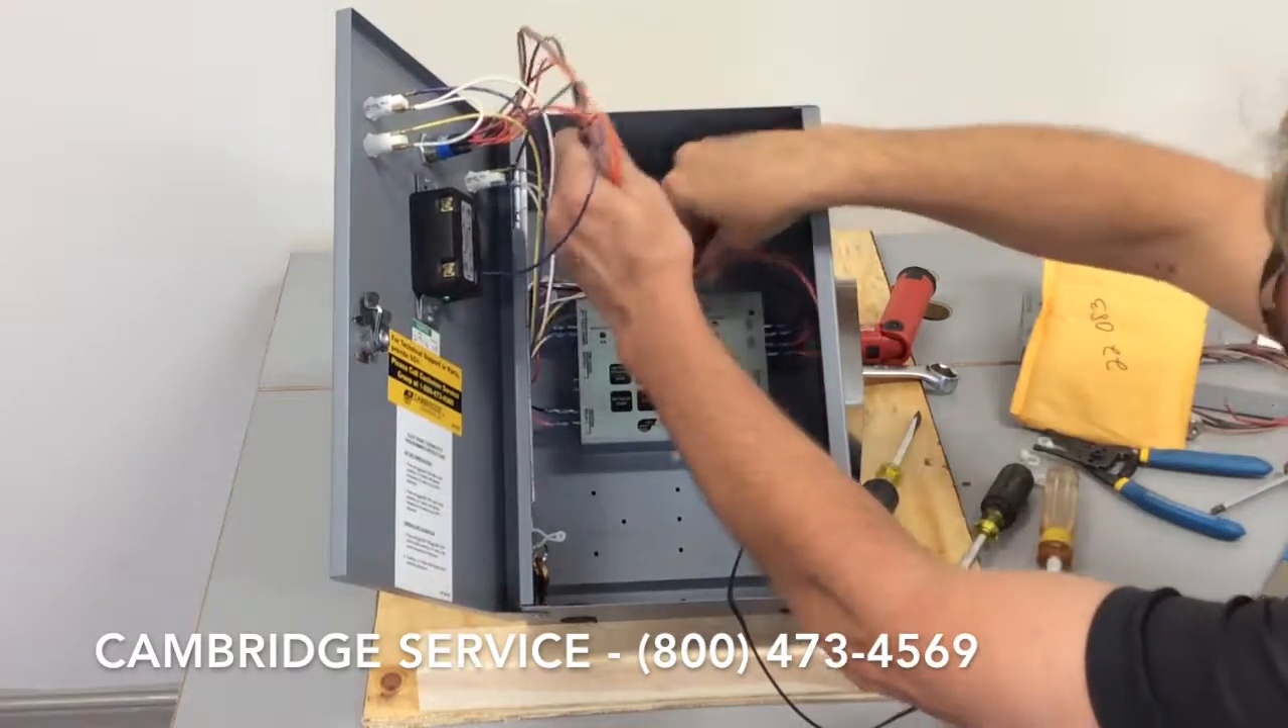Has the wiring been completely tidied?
No.